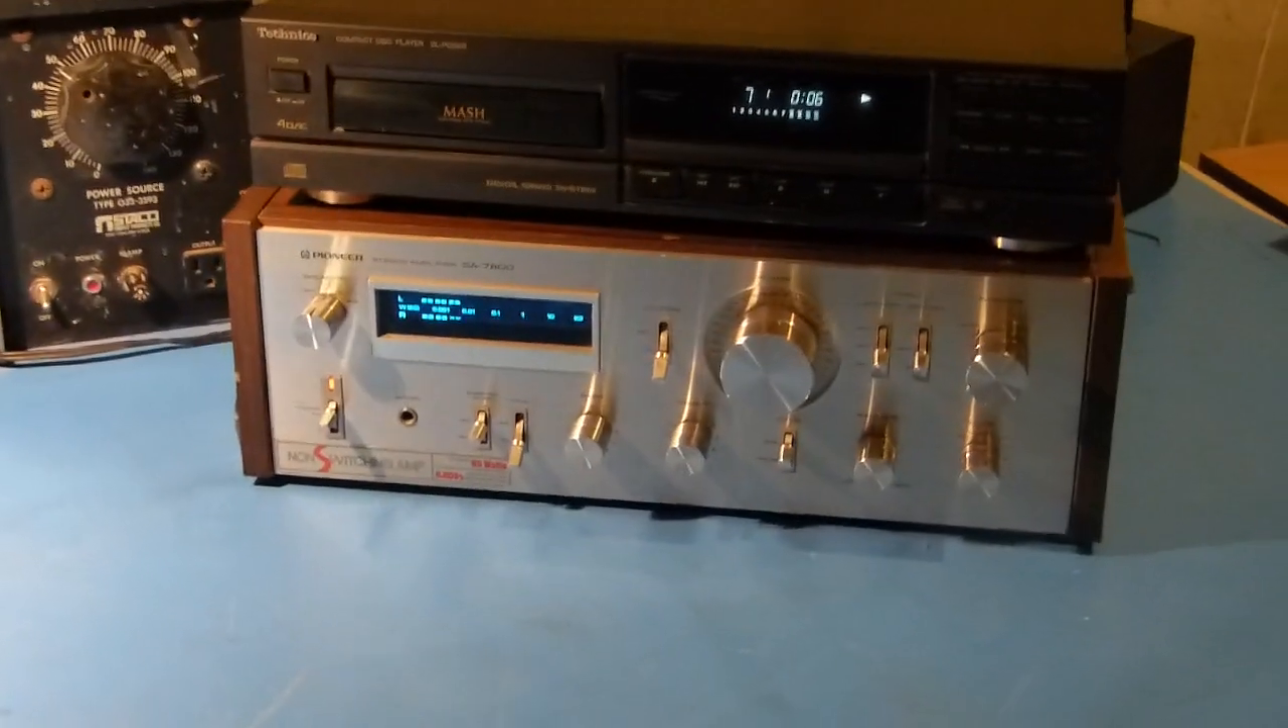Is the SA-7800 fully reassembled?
Yes.